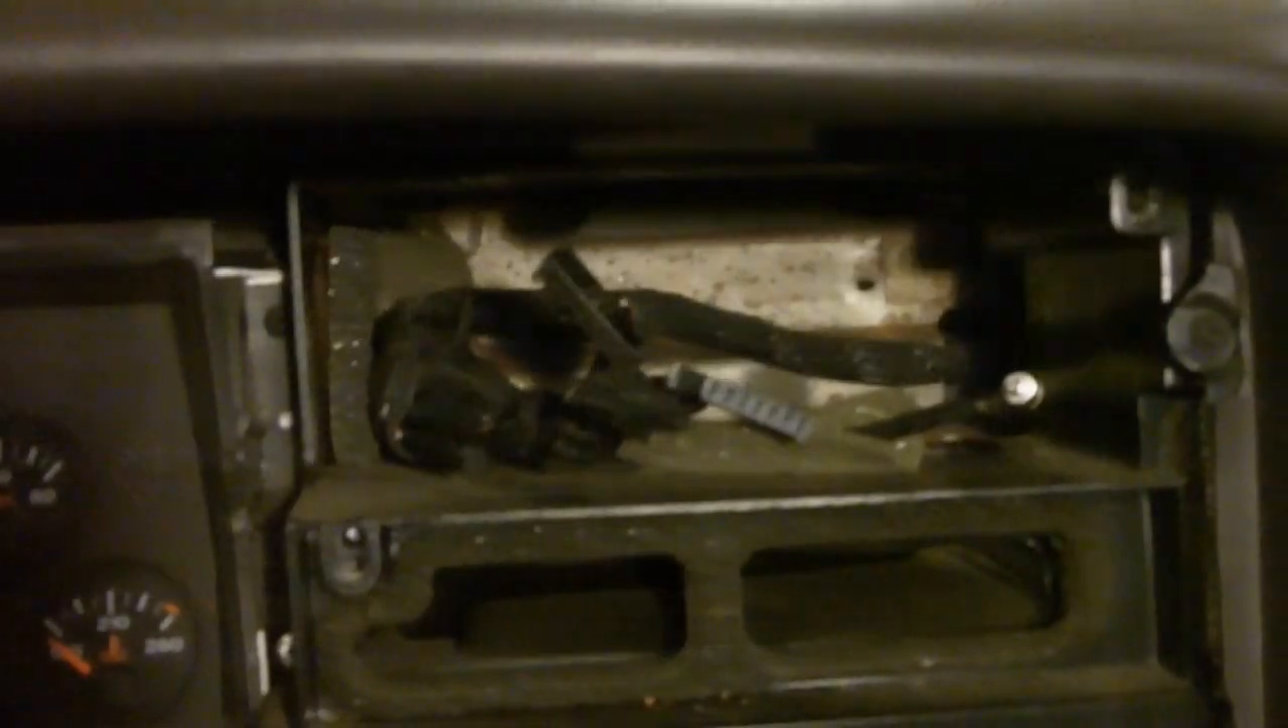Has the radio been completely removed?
Yes.